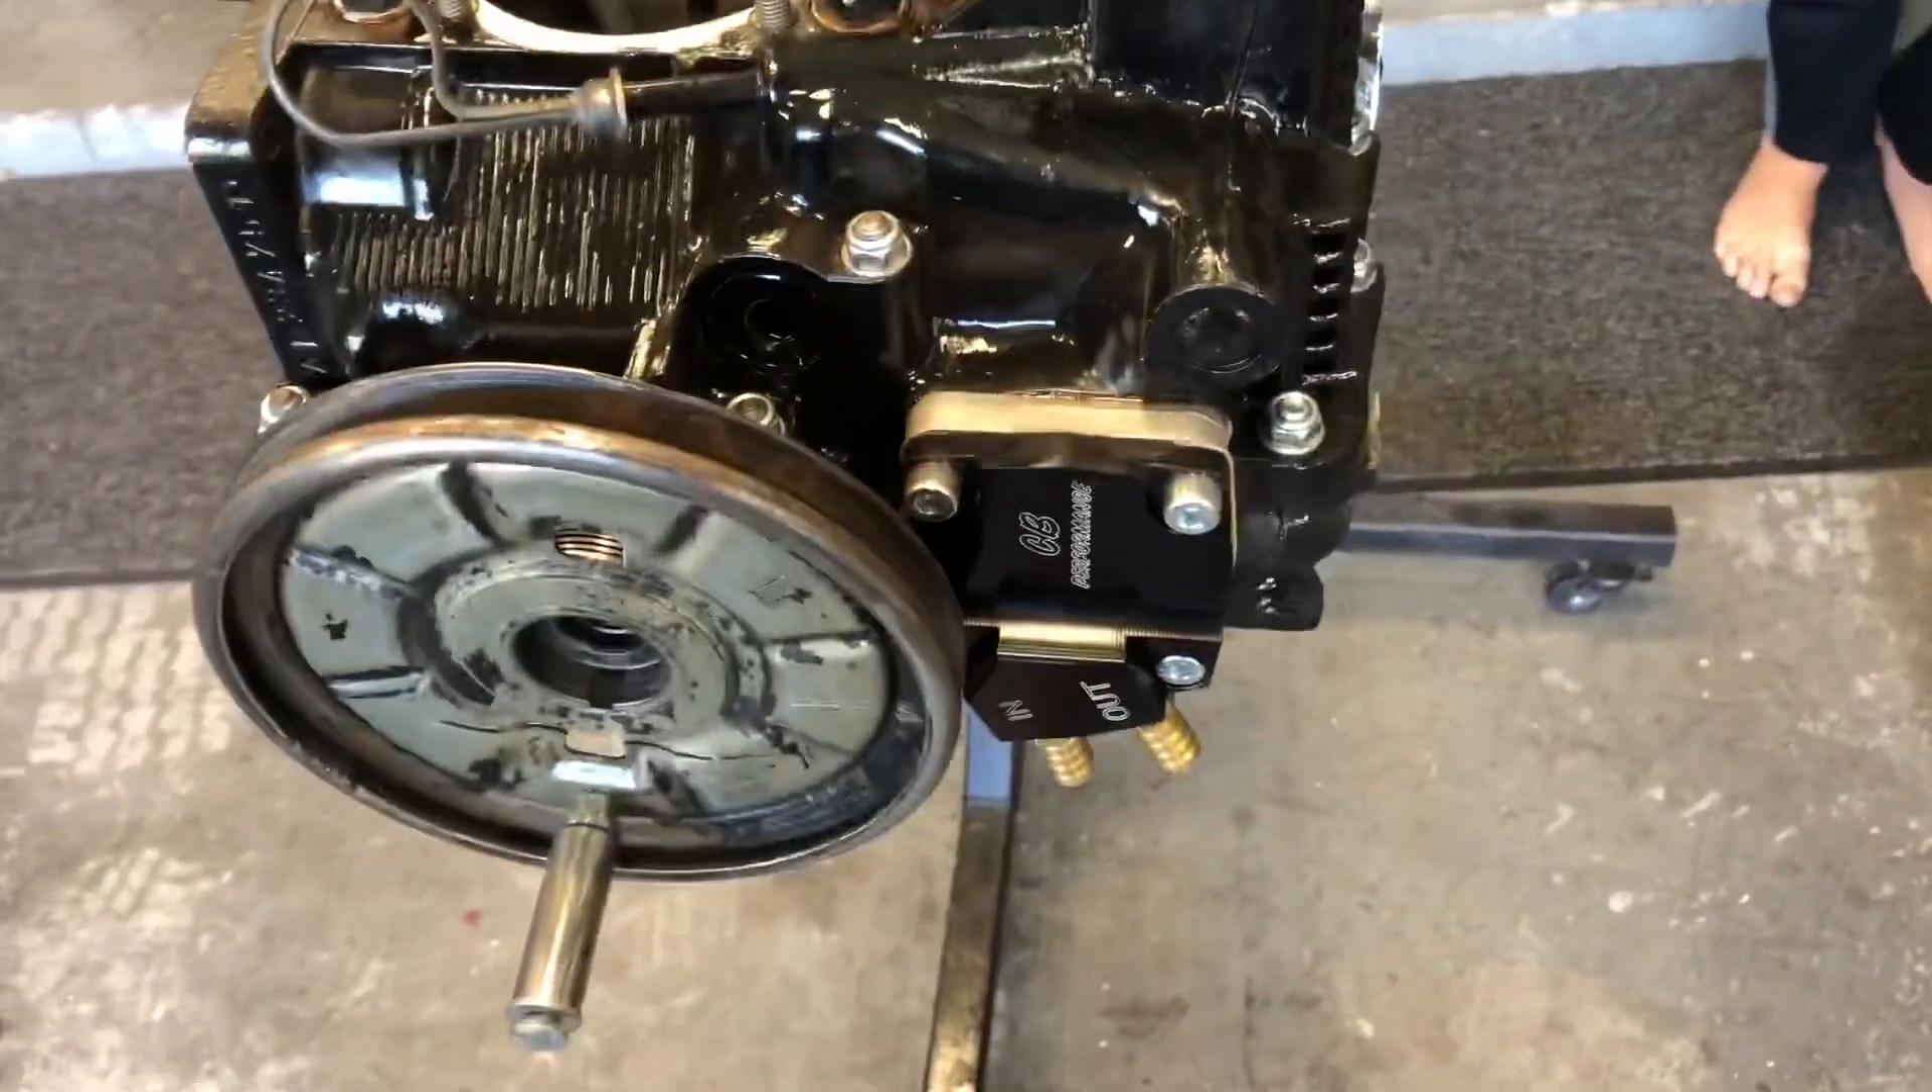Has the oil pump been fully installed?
Yes.